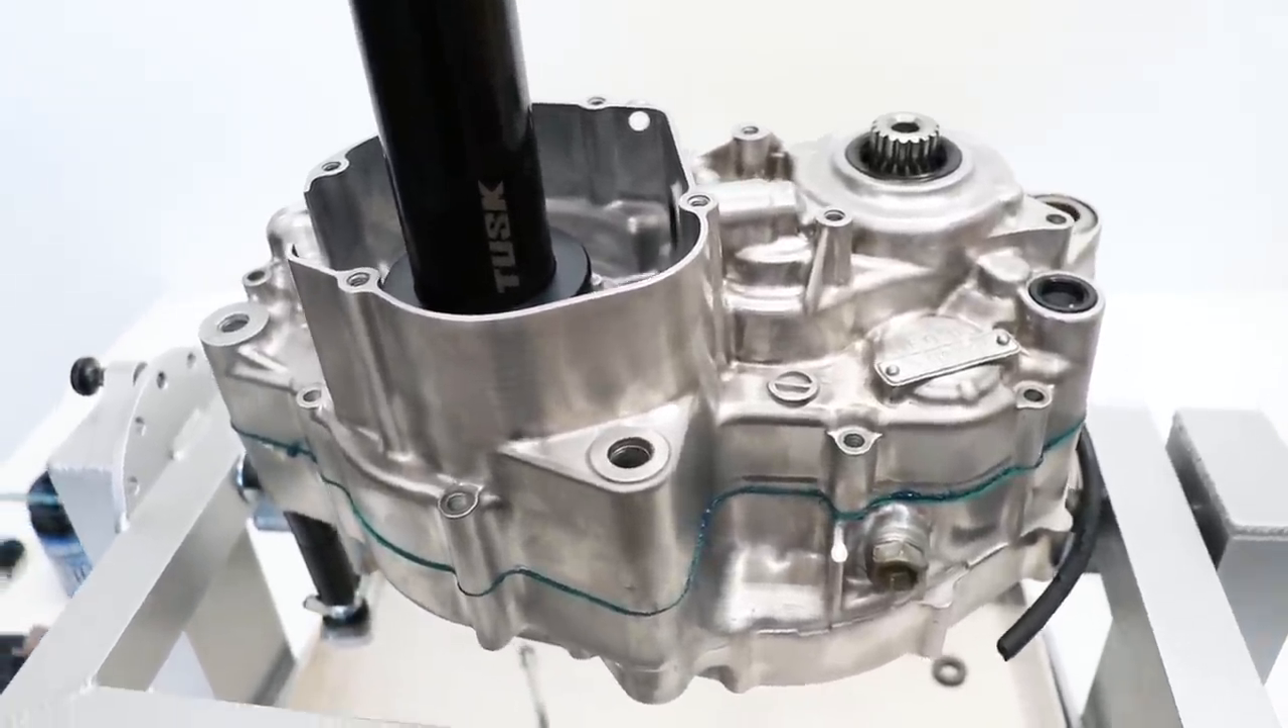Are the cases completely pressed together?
Yes.